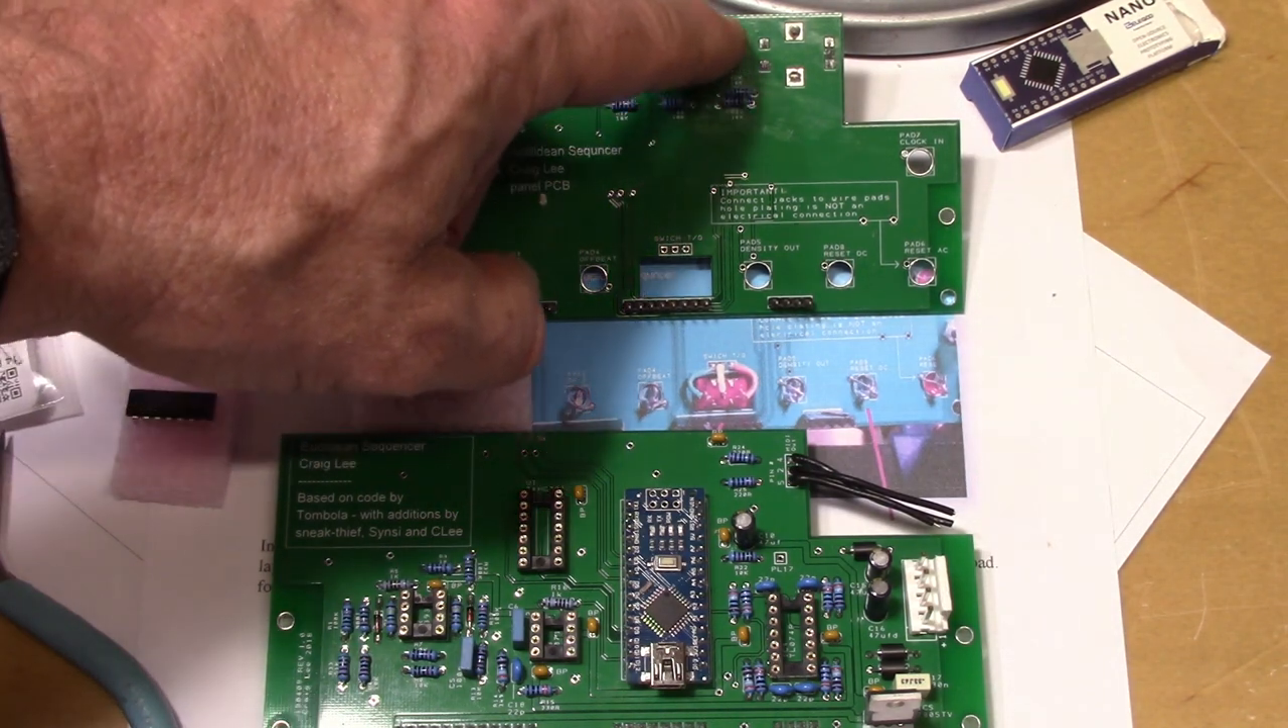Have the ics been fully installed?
No.